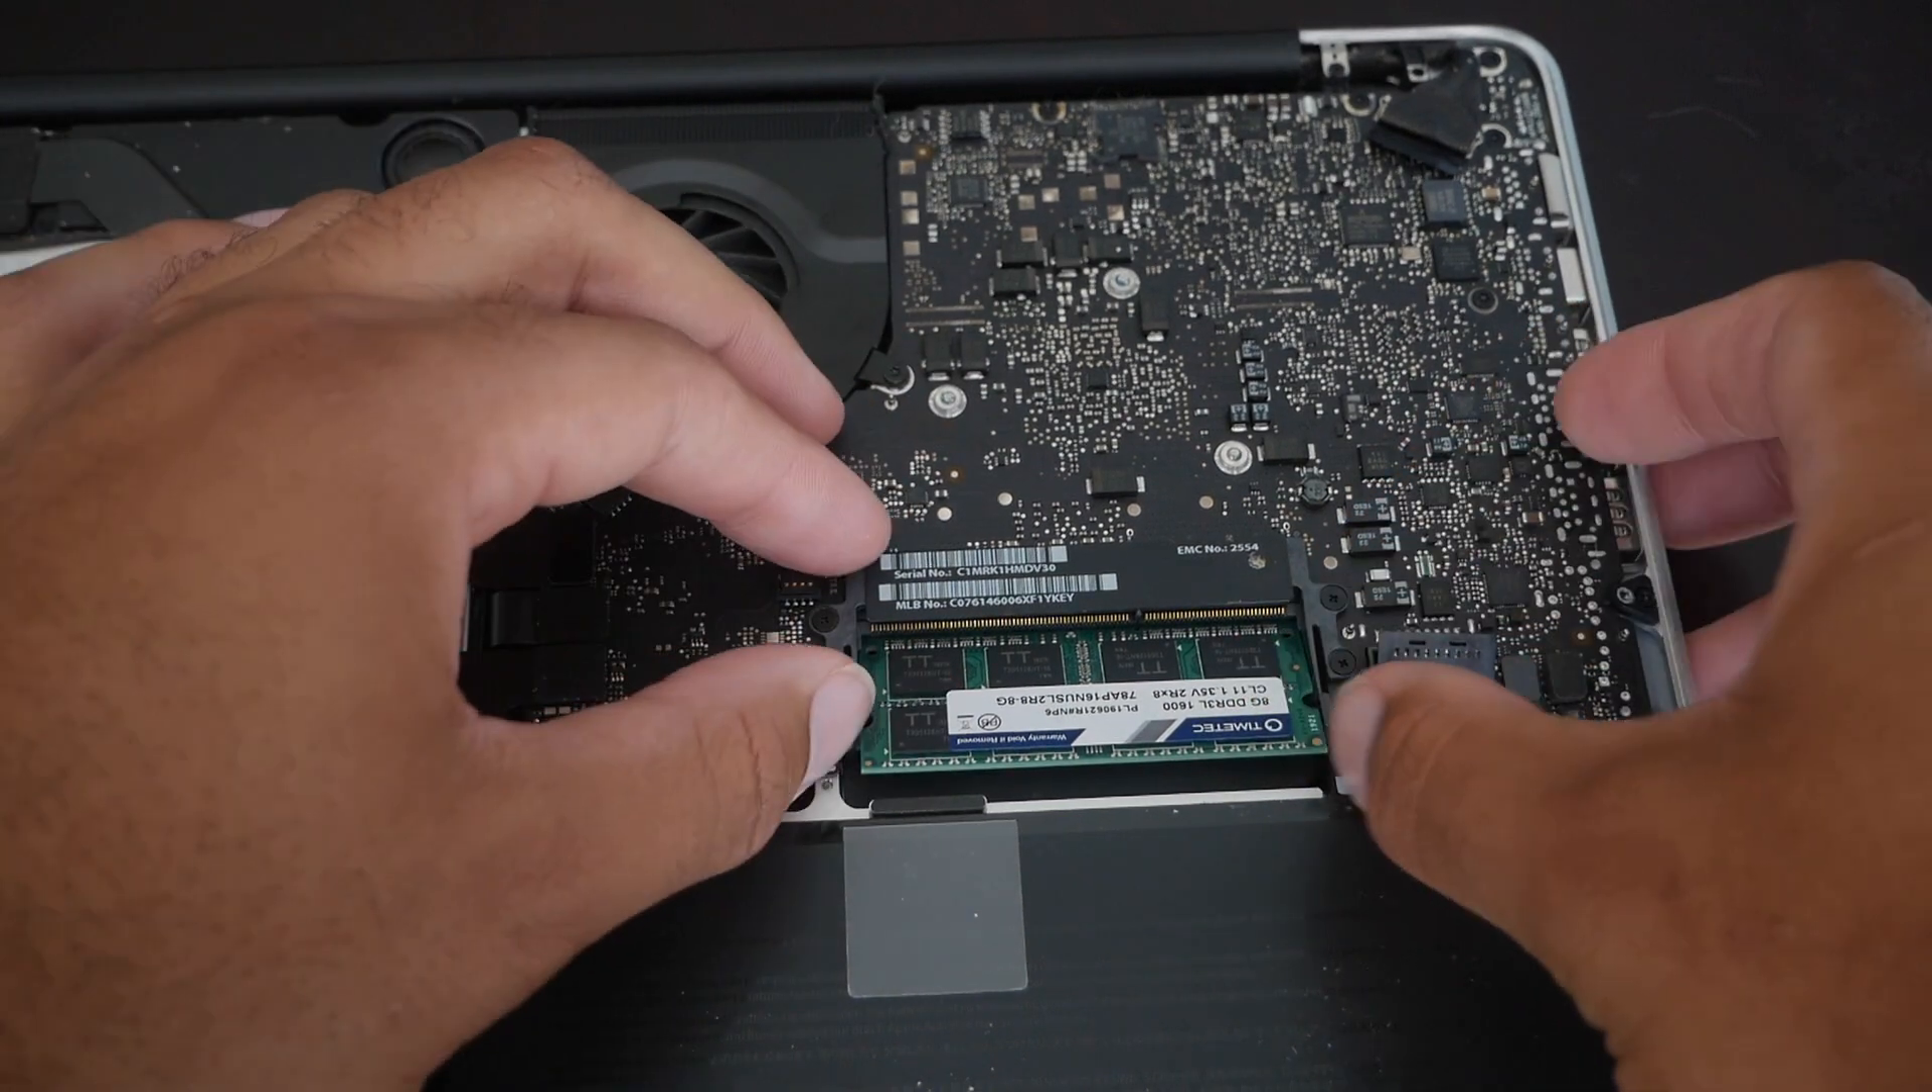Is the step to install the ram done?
No.